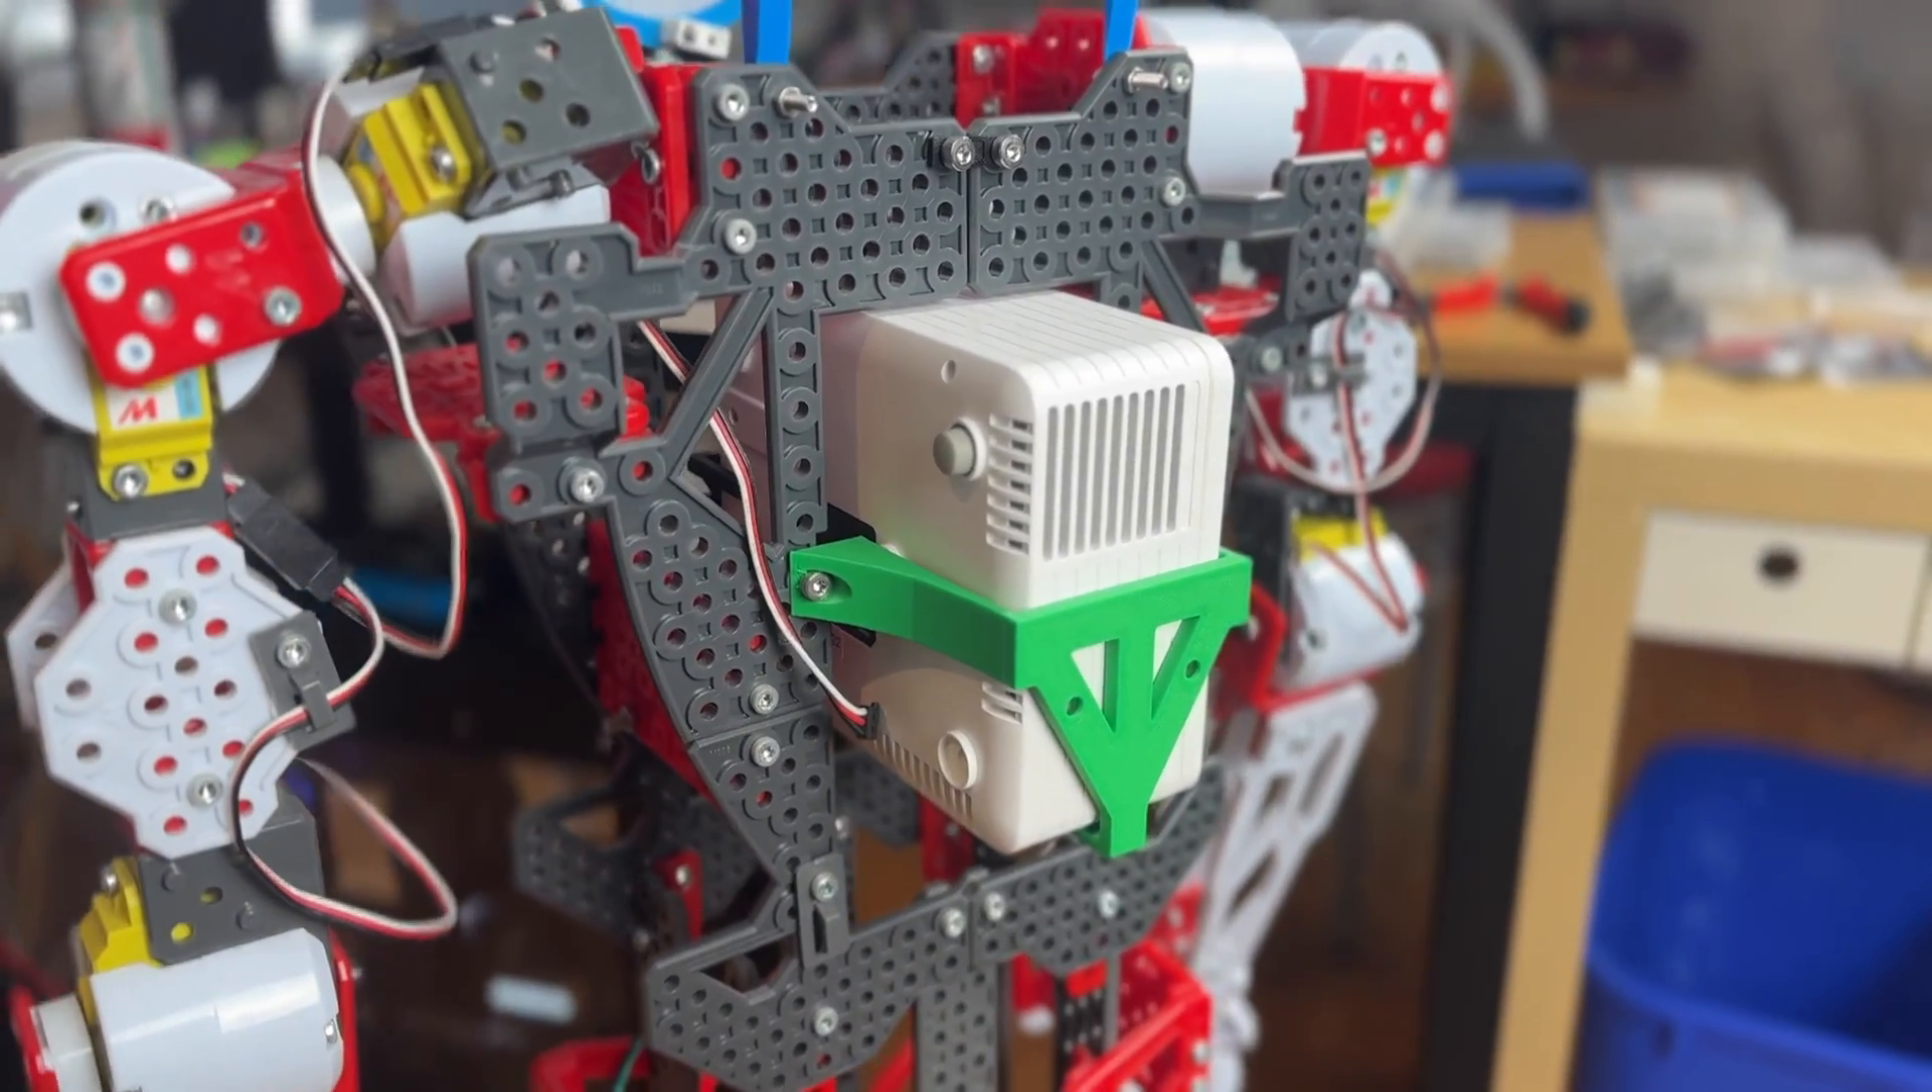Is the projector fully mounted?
Yes.